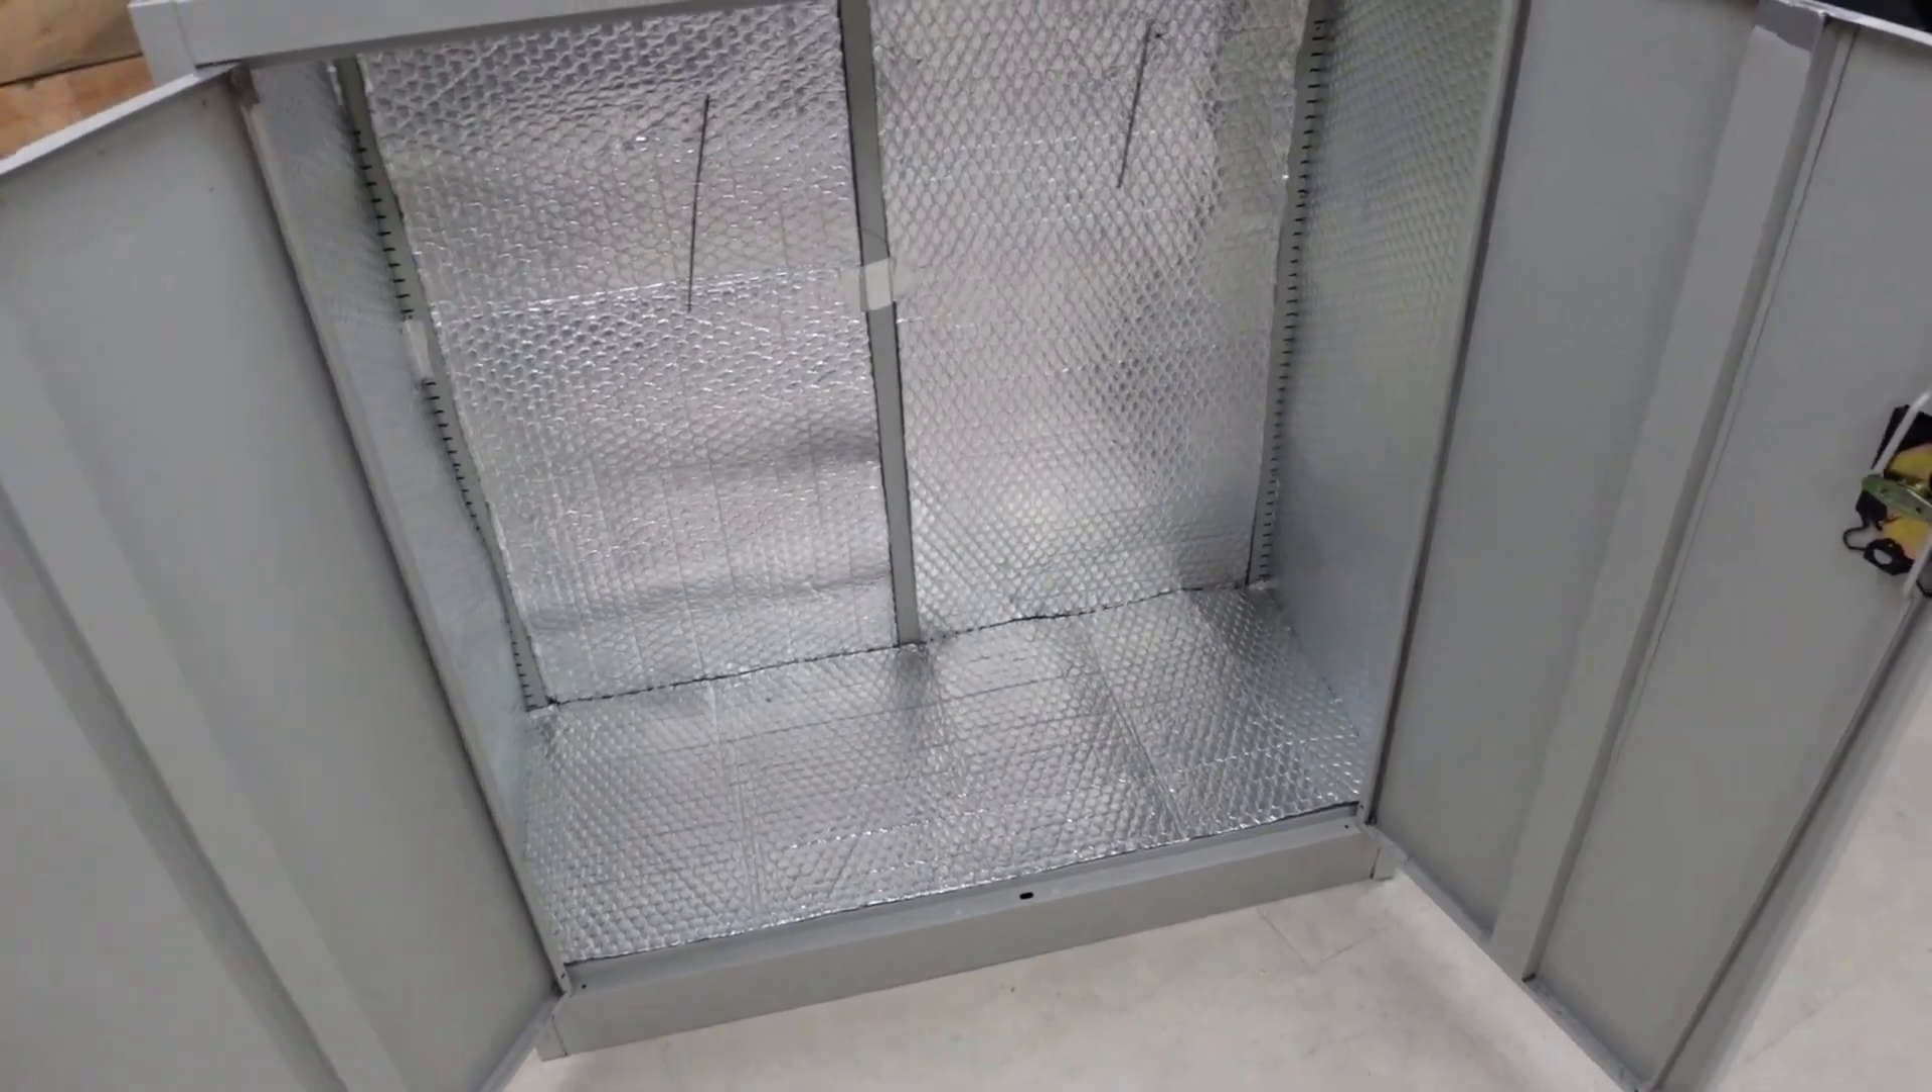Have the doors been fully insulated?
No.